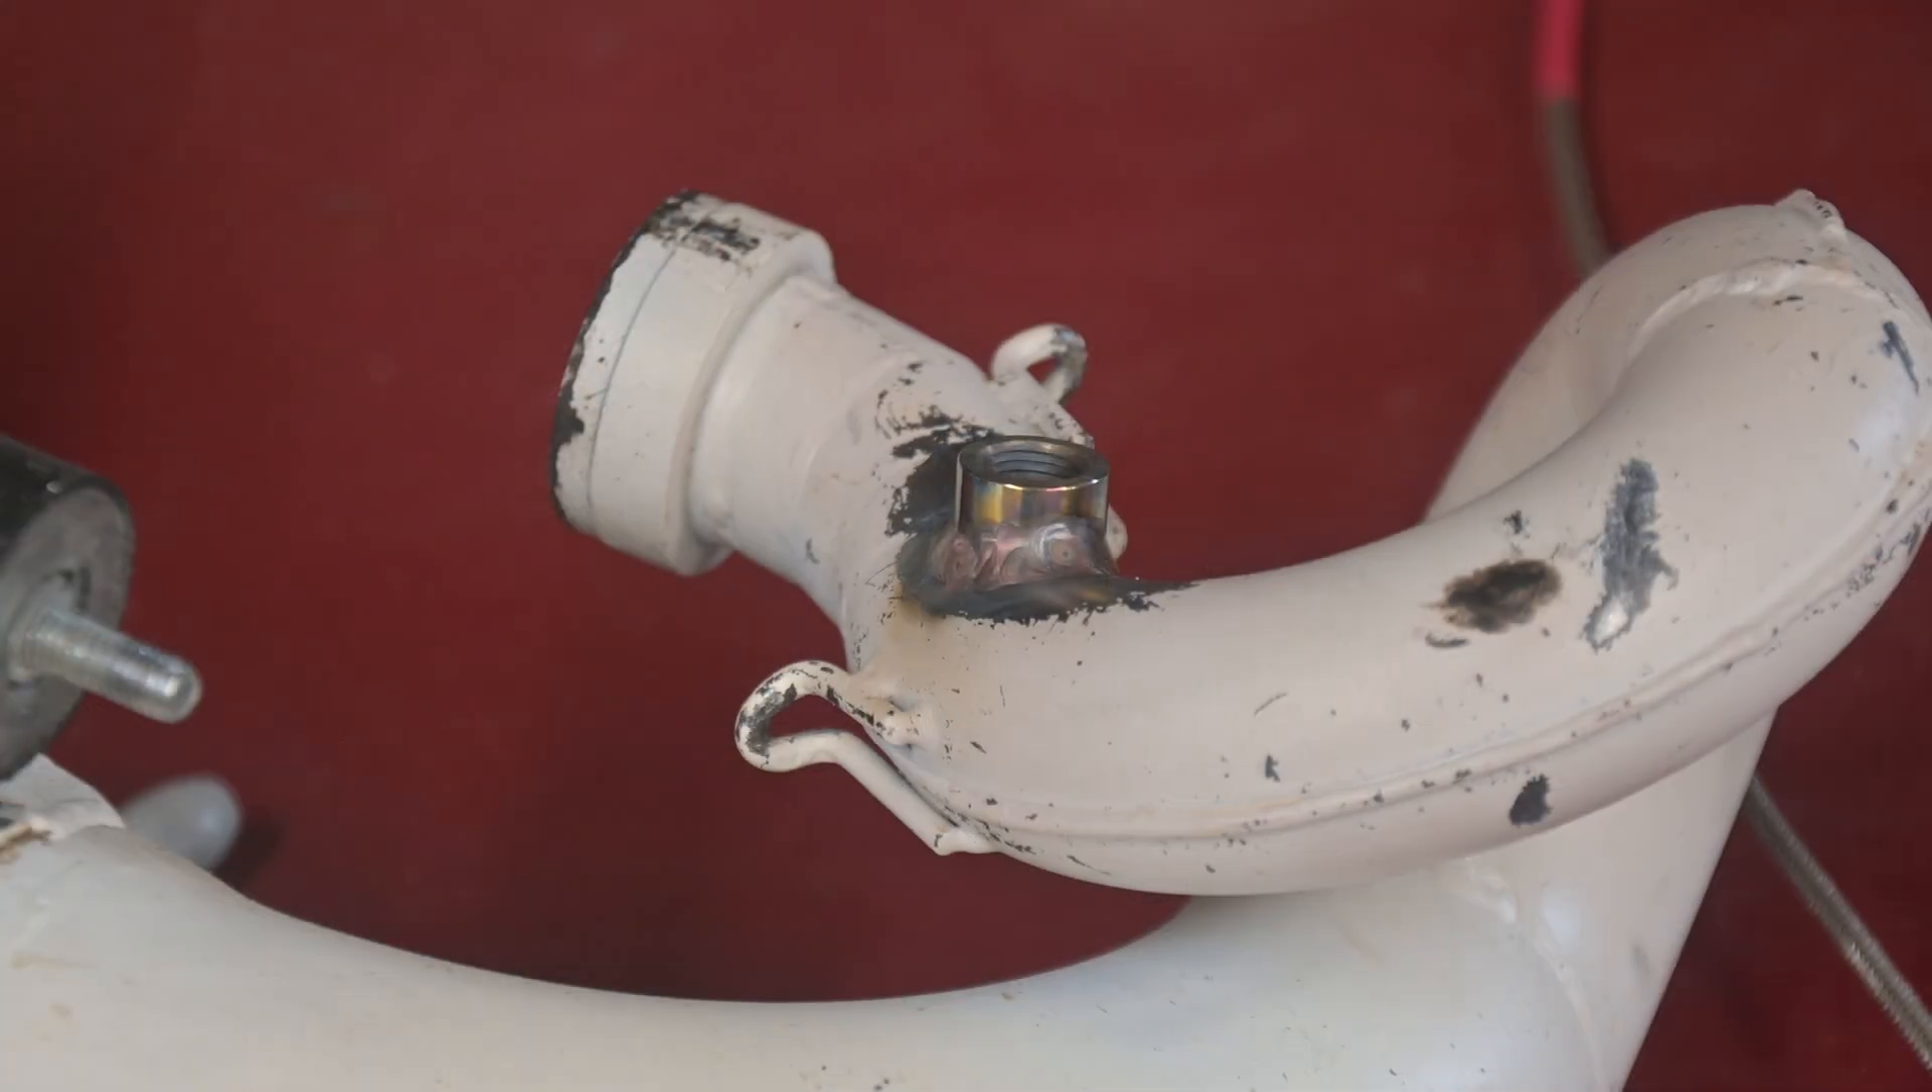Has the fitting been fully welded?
Yes.